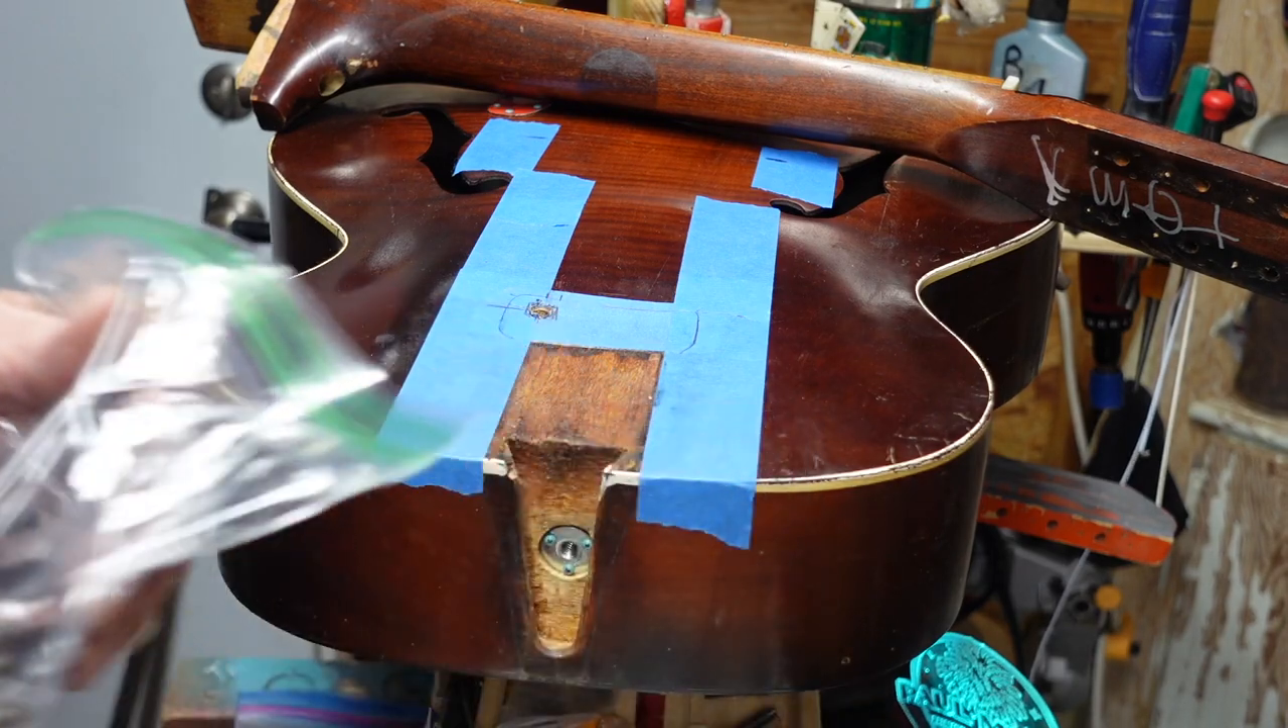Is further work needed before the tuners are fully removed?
No.